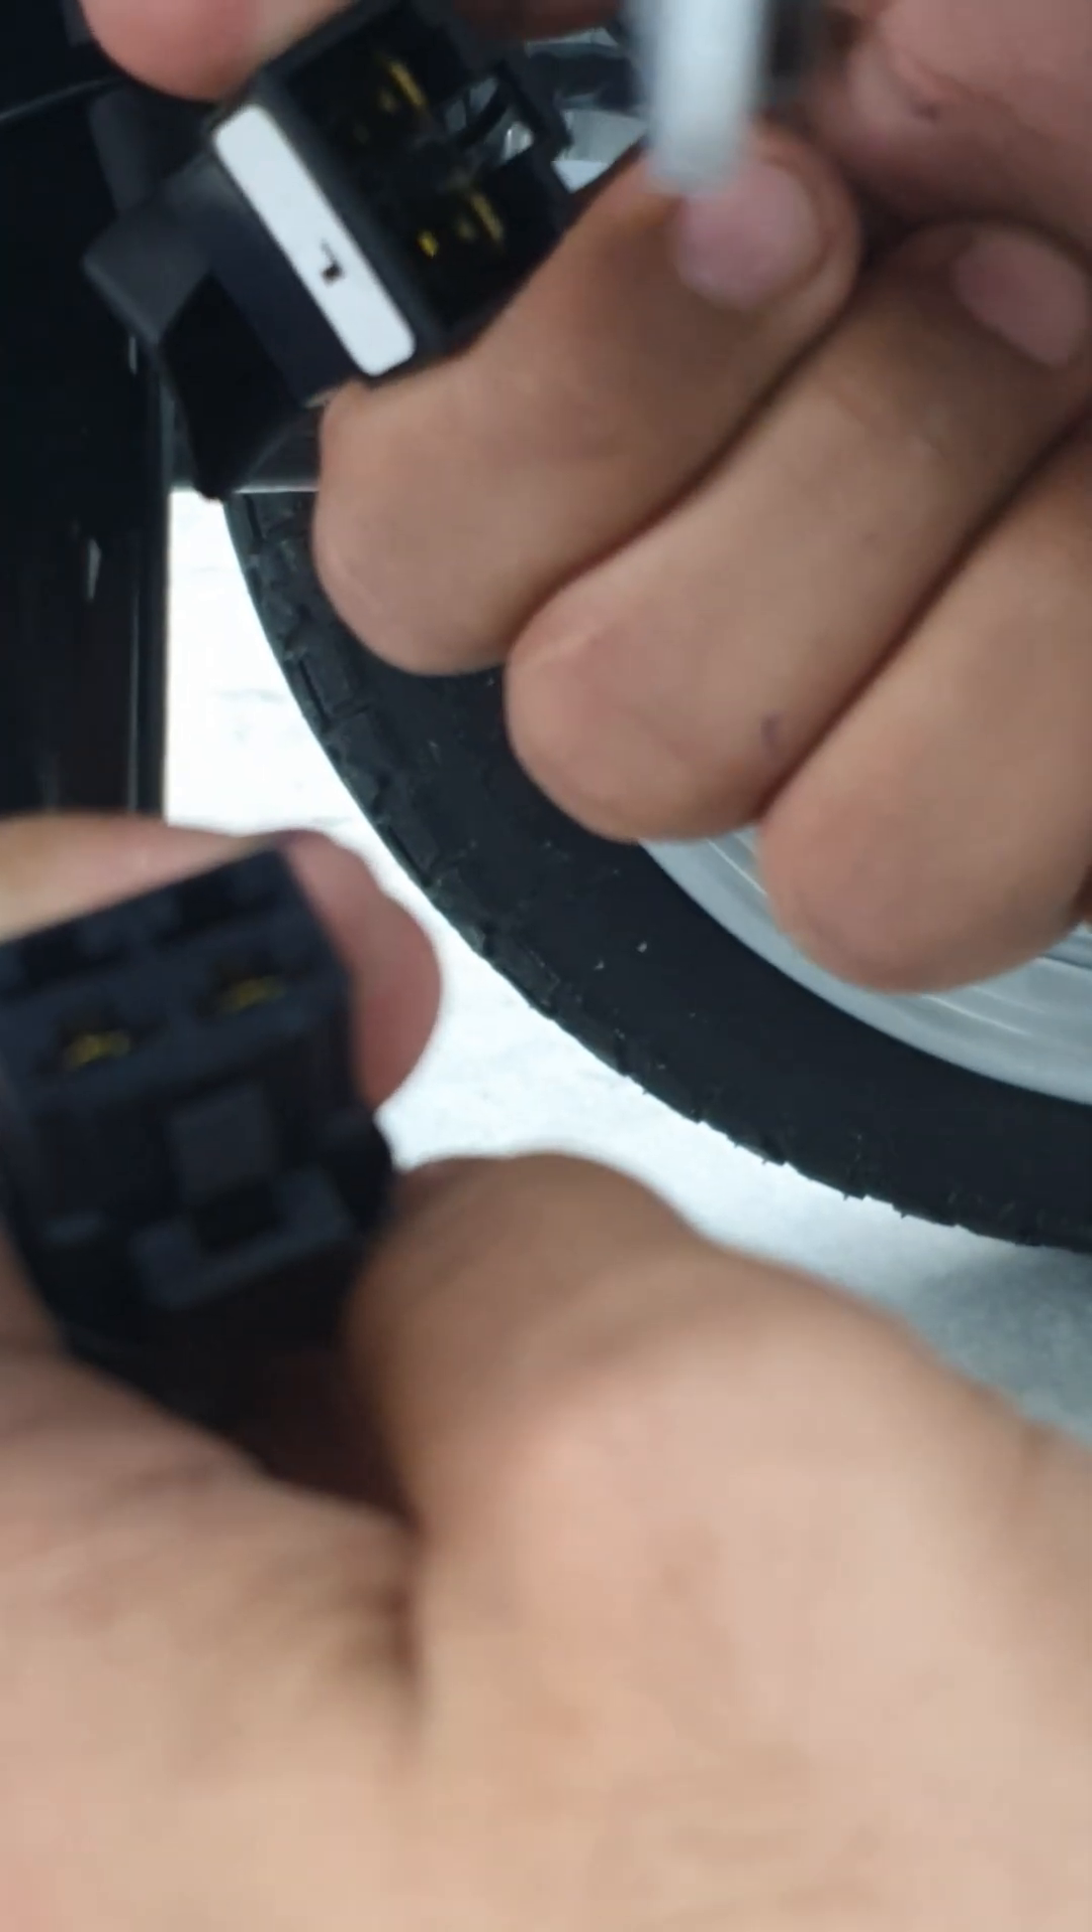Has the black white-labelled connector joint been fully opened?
Yes.